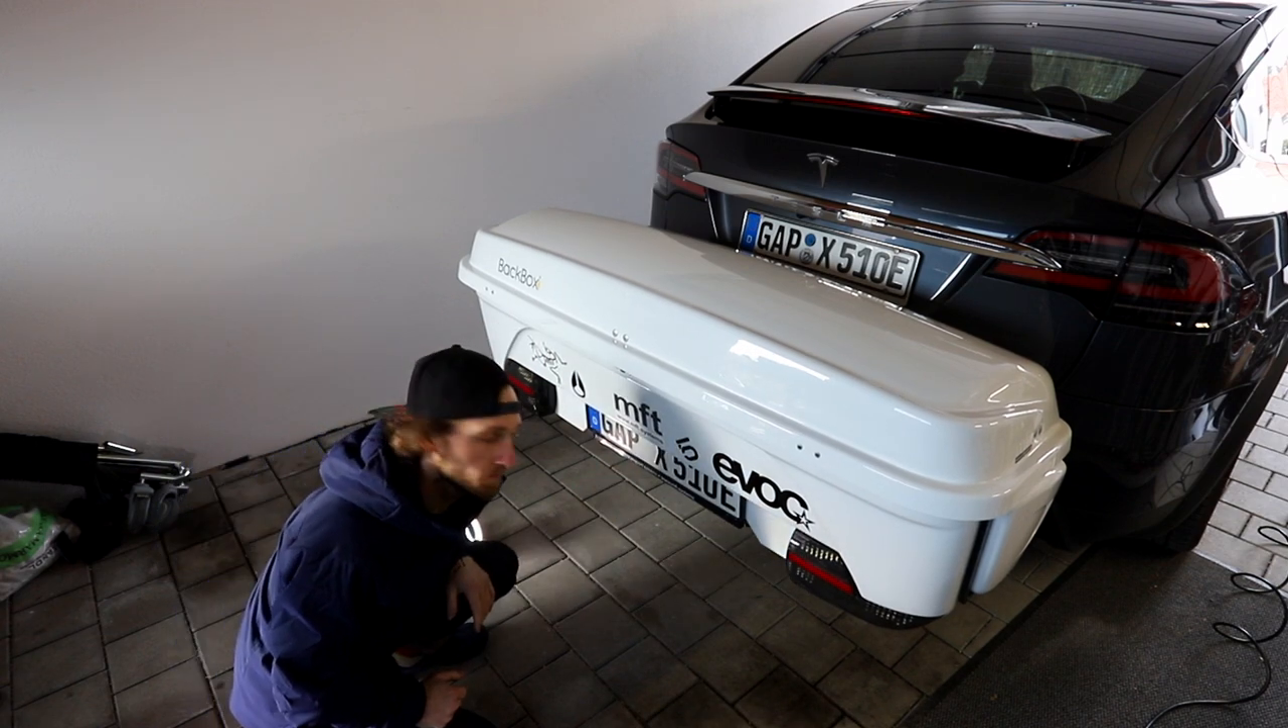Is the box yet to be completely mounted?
No.